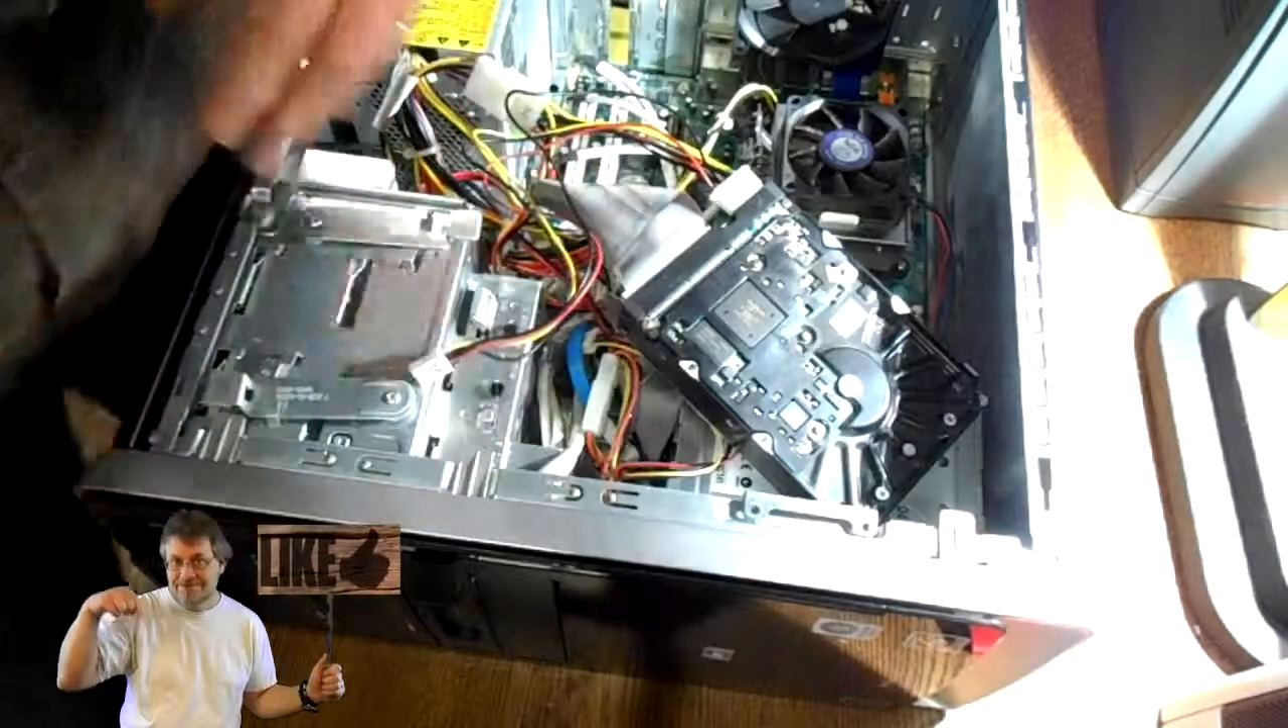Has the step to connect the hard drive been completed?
Yes.